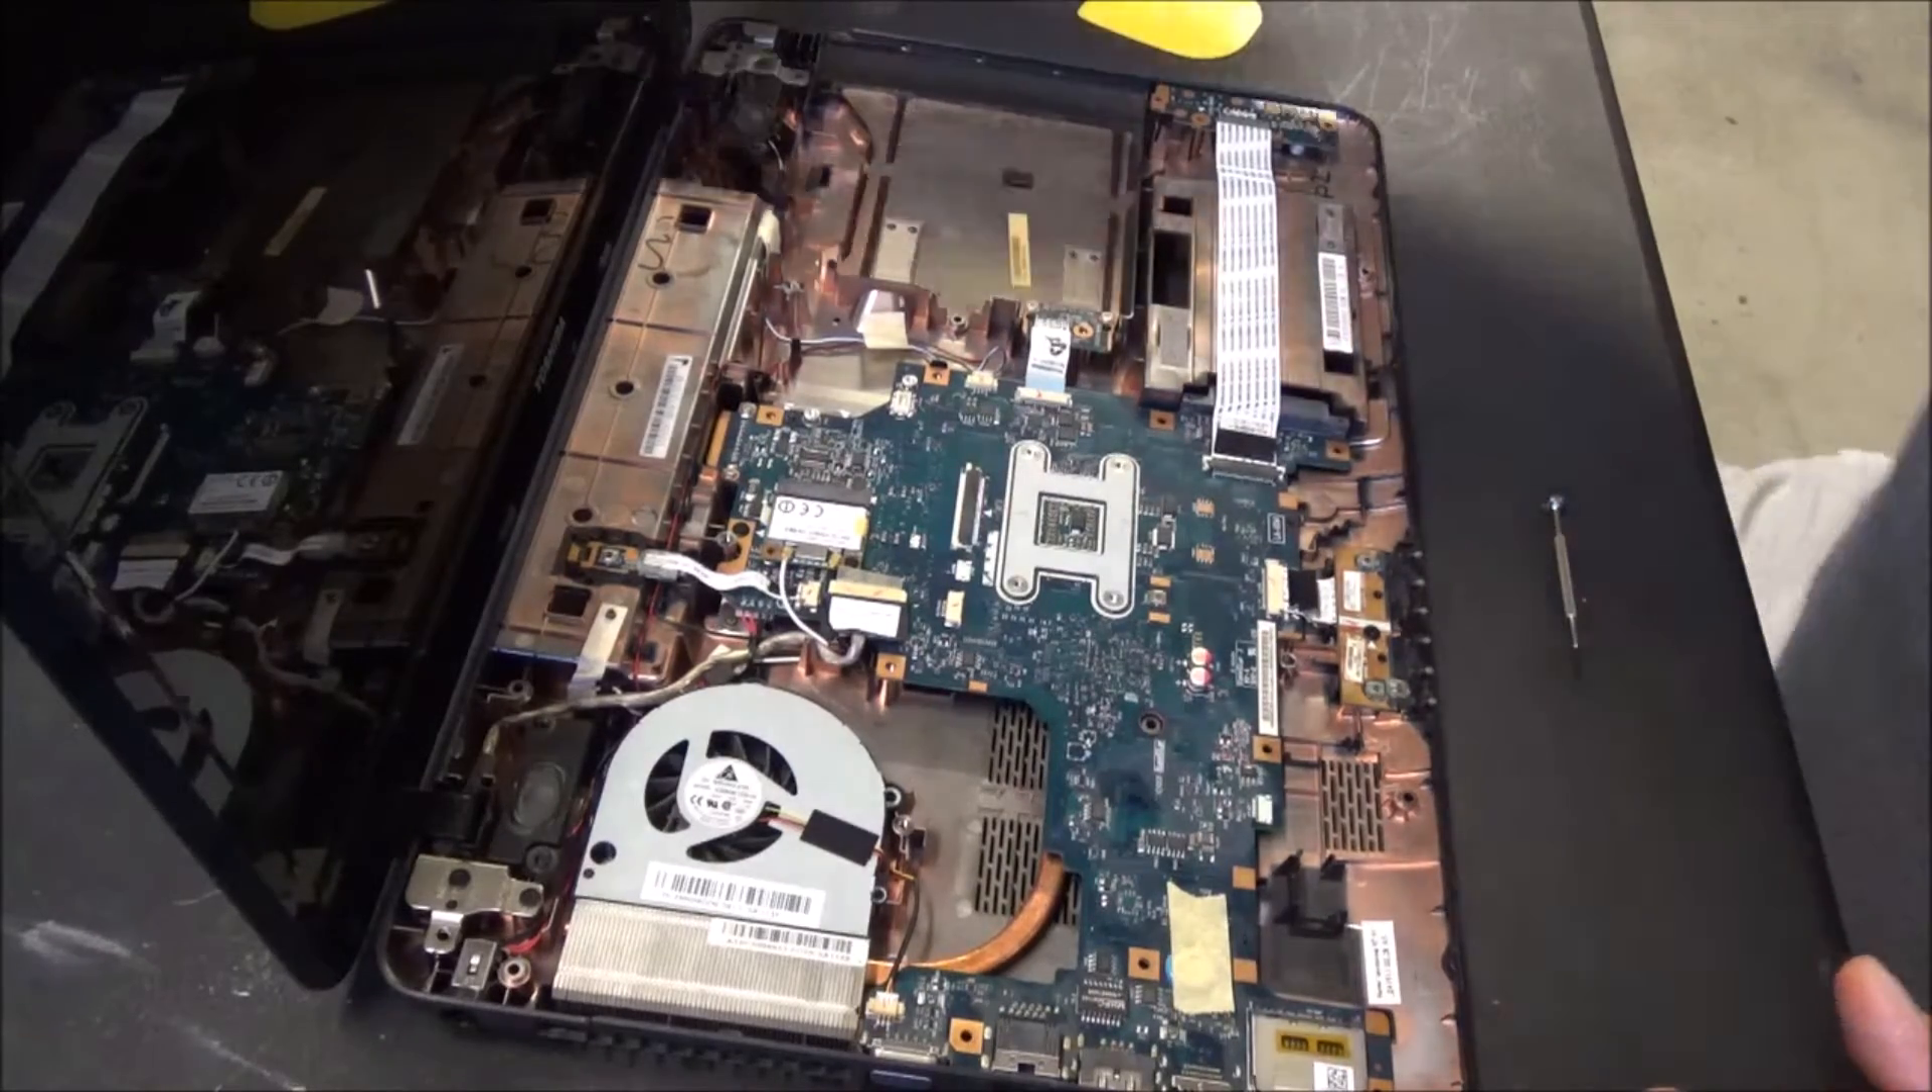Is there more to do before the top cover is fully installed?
Yes.